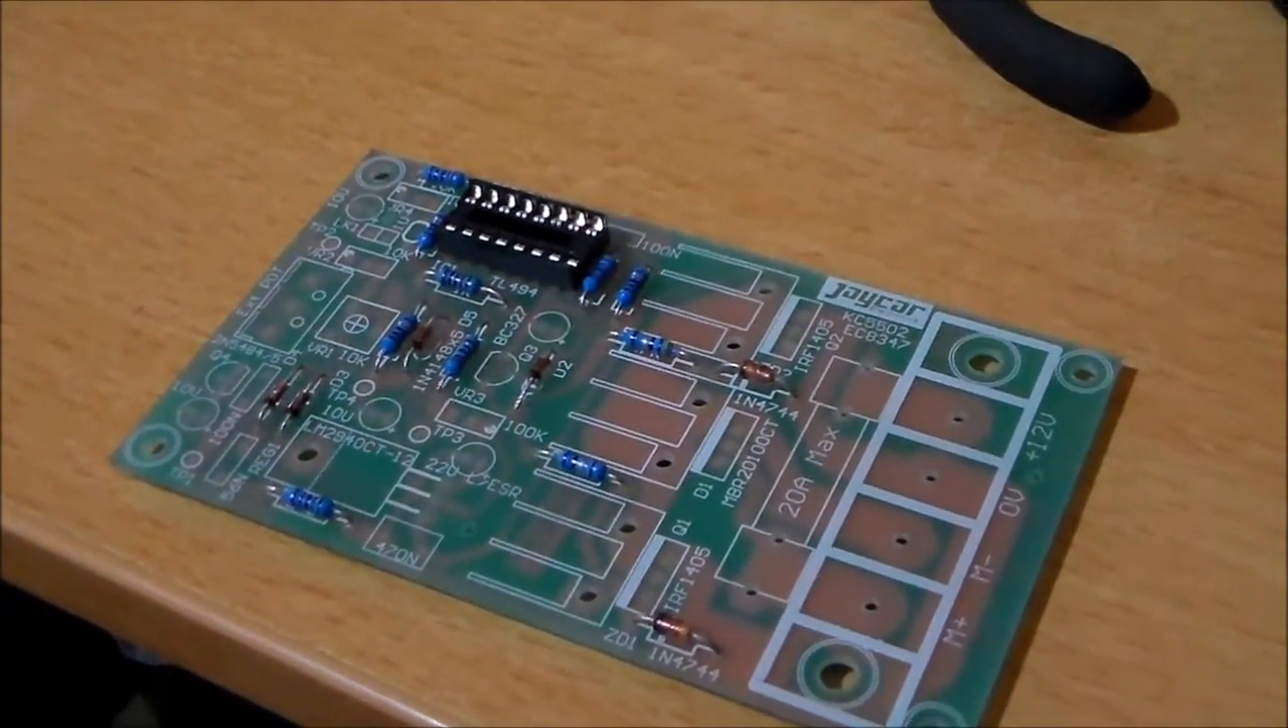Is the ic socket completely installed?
Yes.